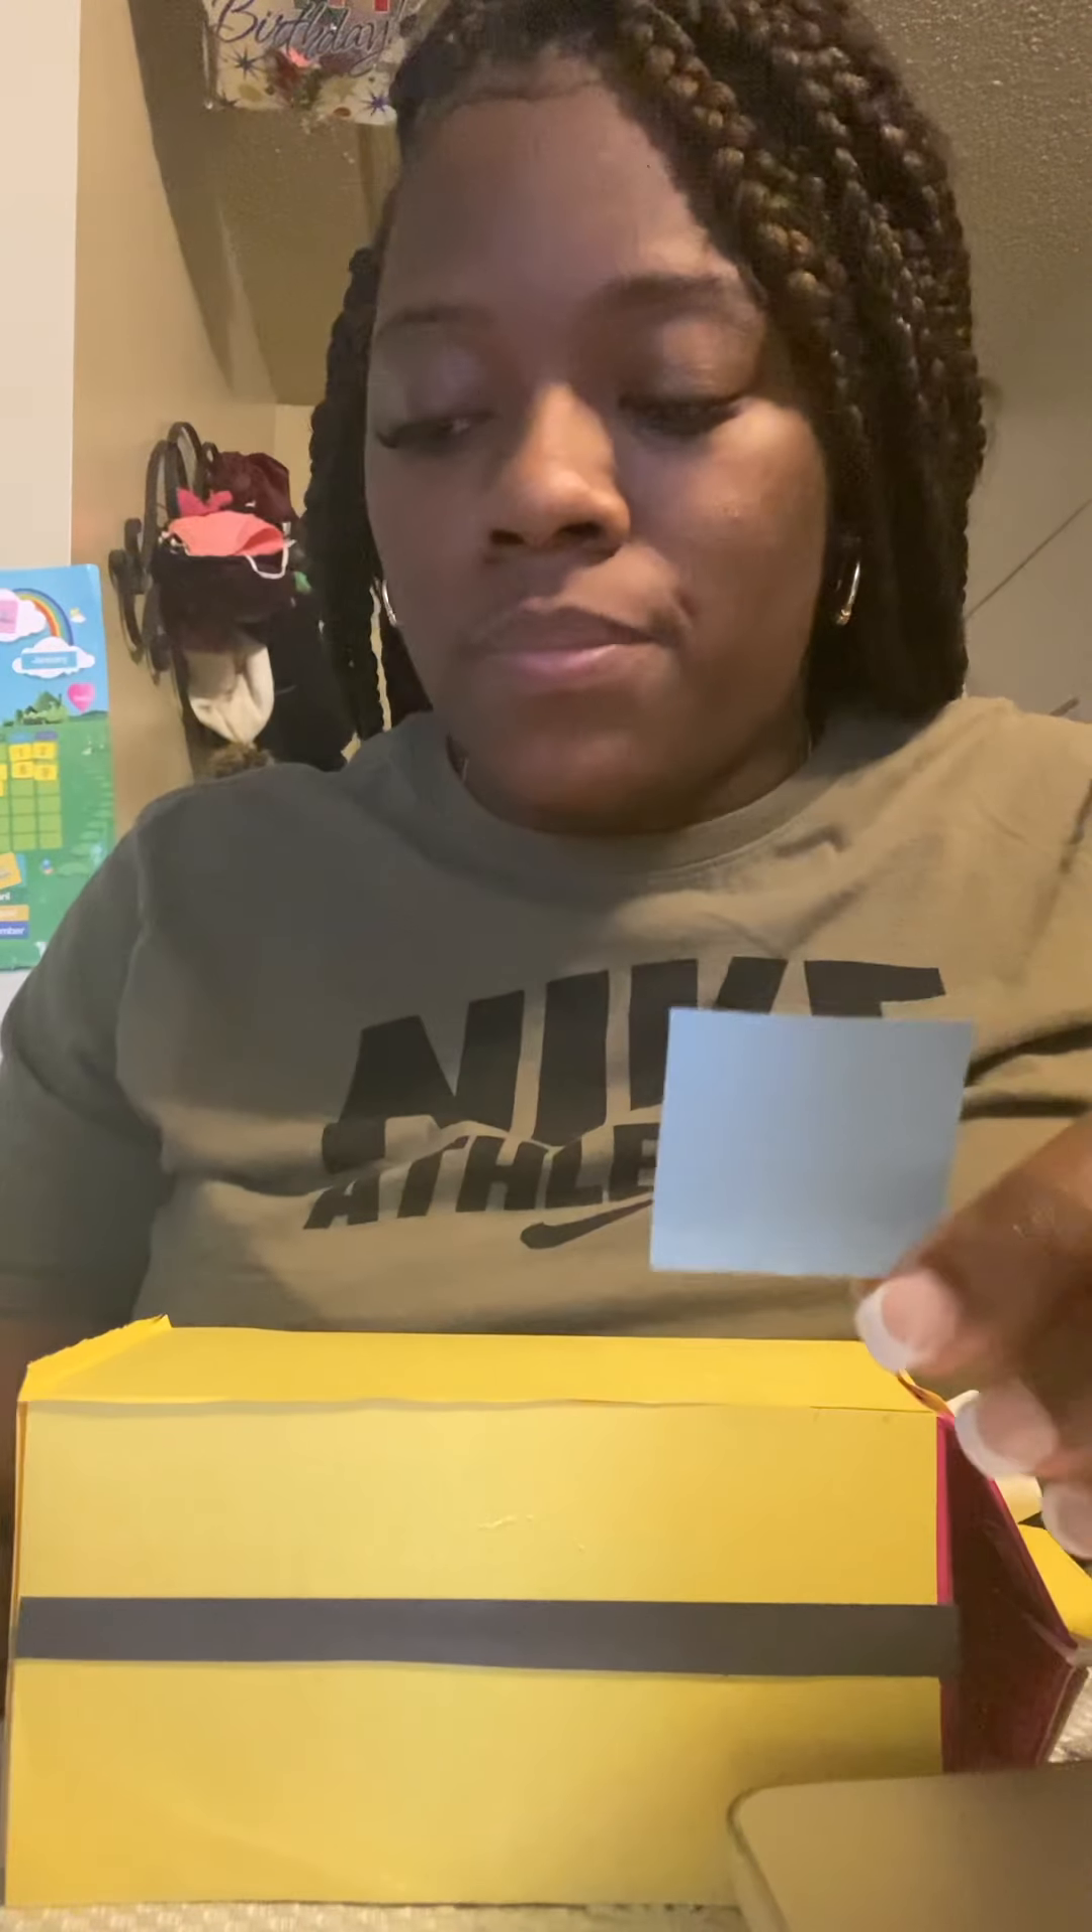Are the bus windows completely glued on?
No.